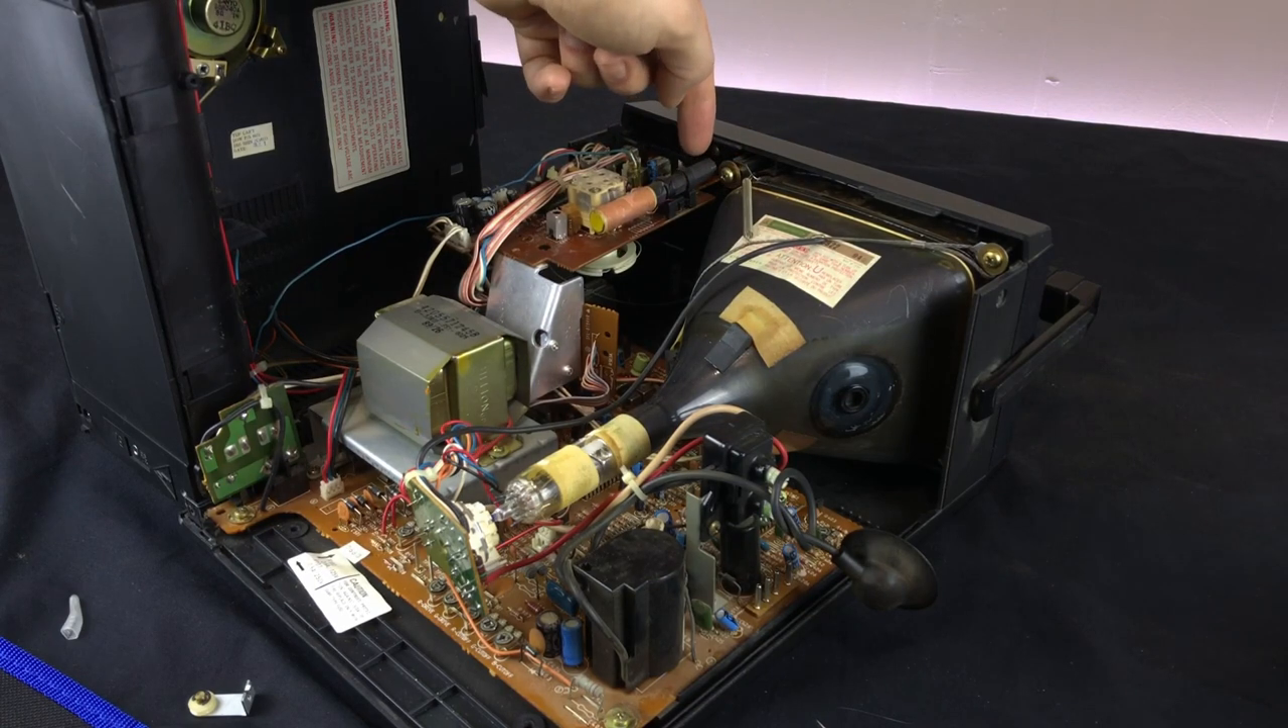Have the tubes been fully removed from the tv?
No.